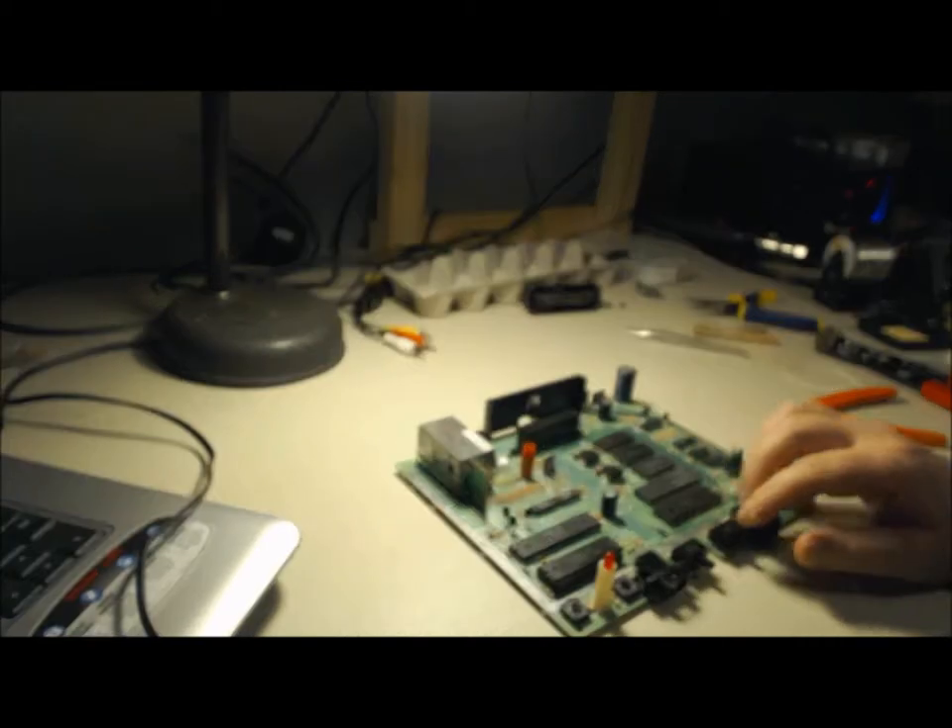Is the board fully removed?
Yes.